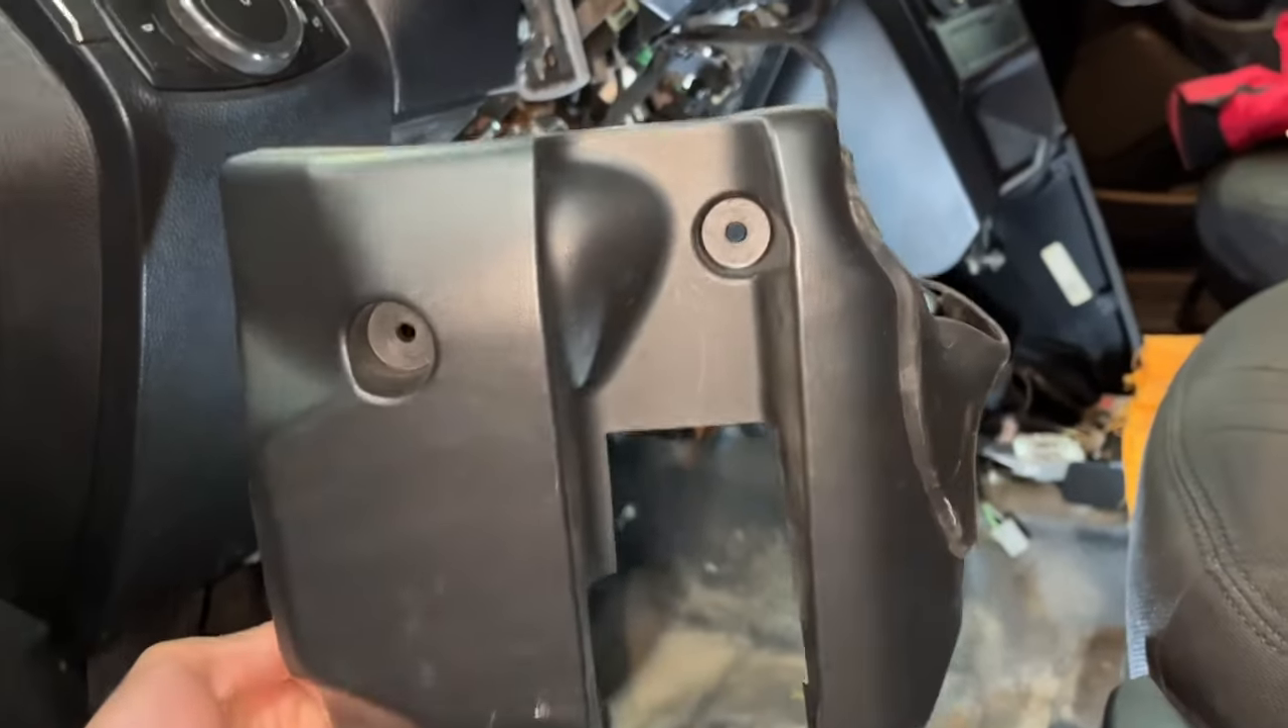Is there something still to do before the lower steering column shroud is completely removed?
No.